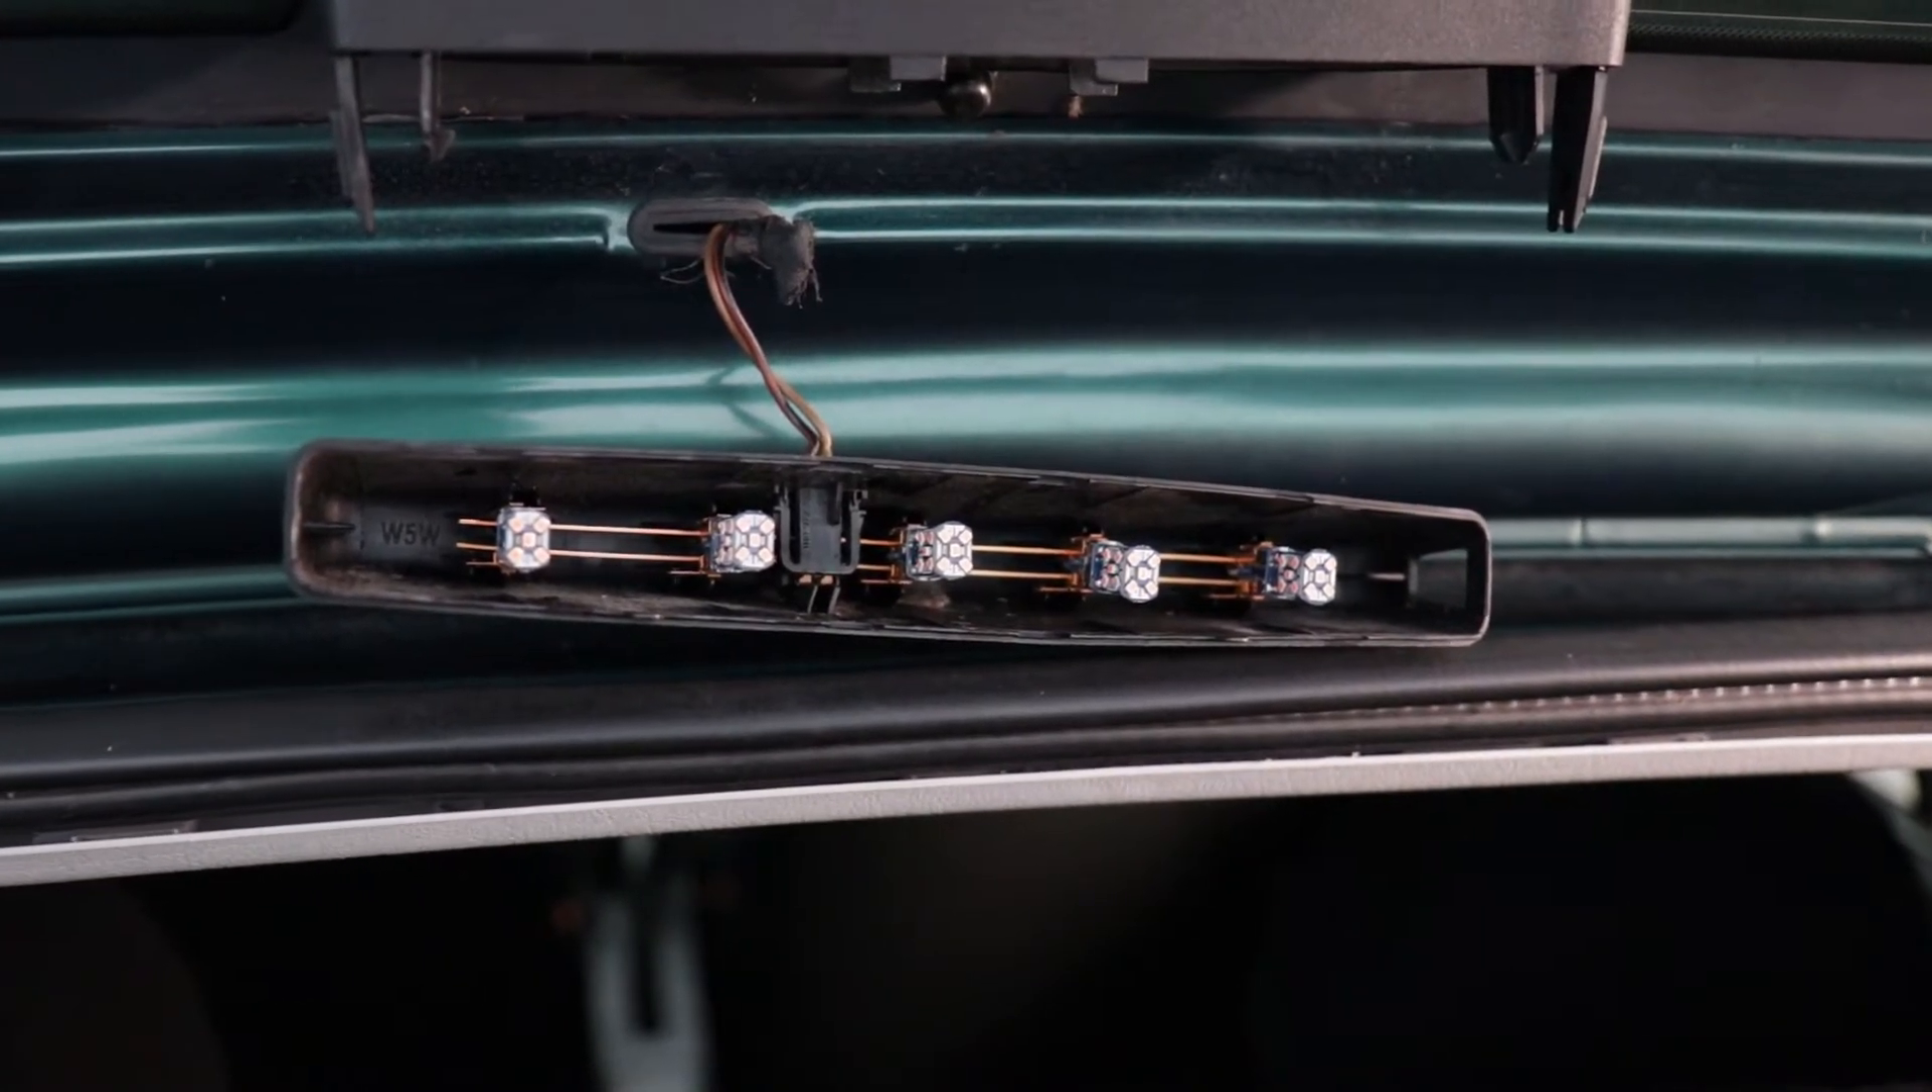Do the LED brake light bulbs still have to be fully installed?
No.